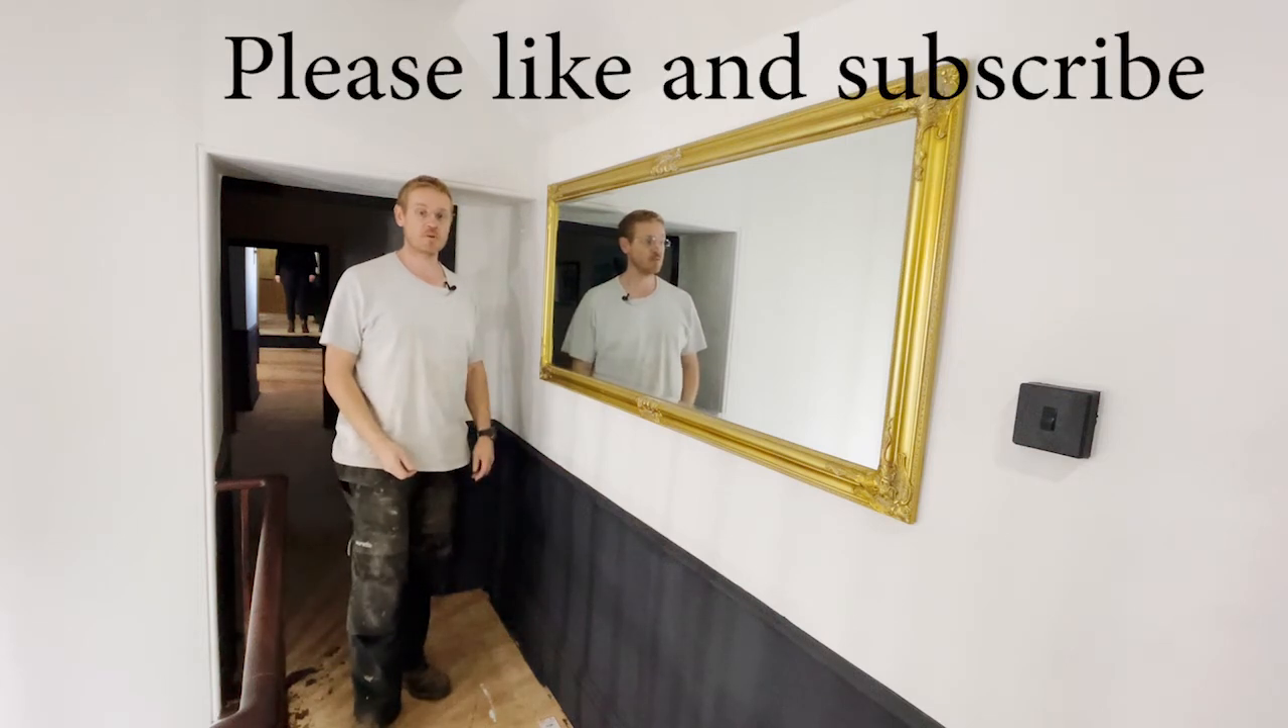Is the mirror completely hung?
Yes.